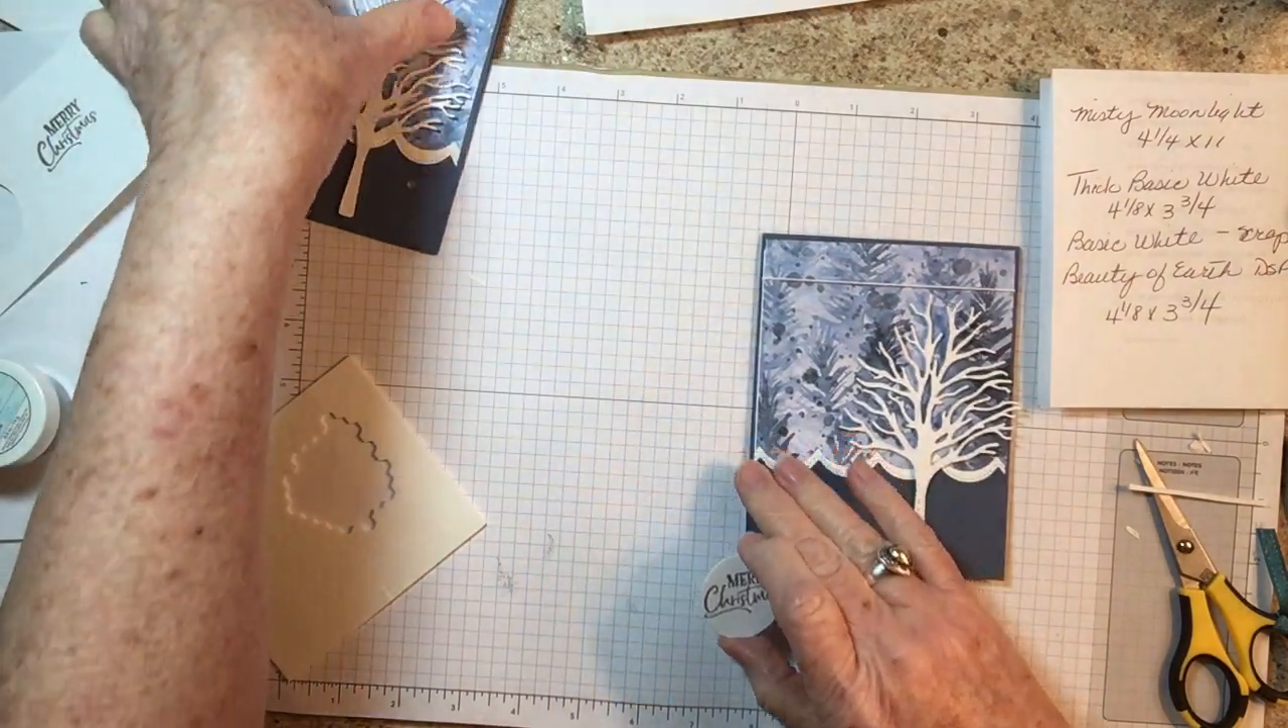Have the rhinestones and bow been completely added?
No.